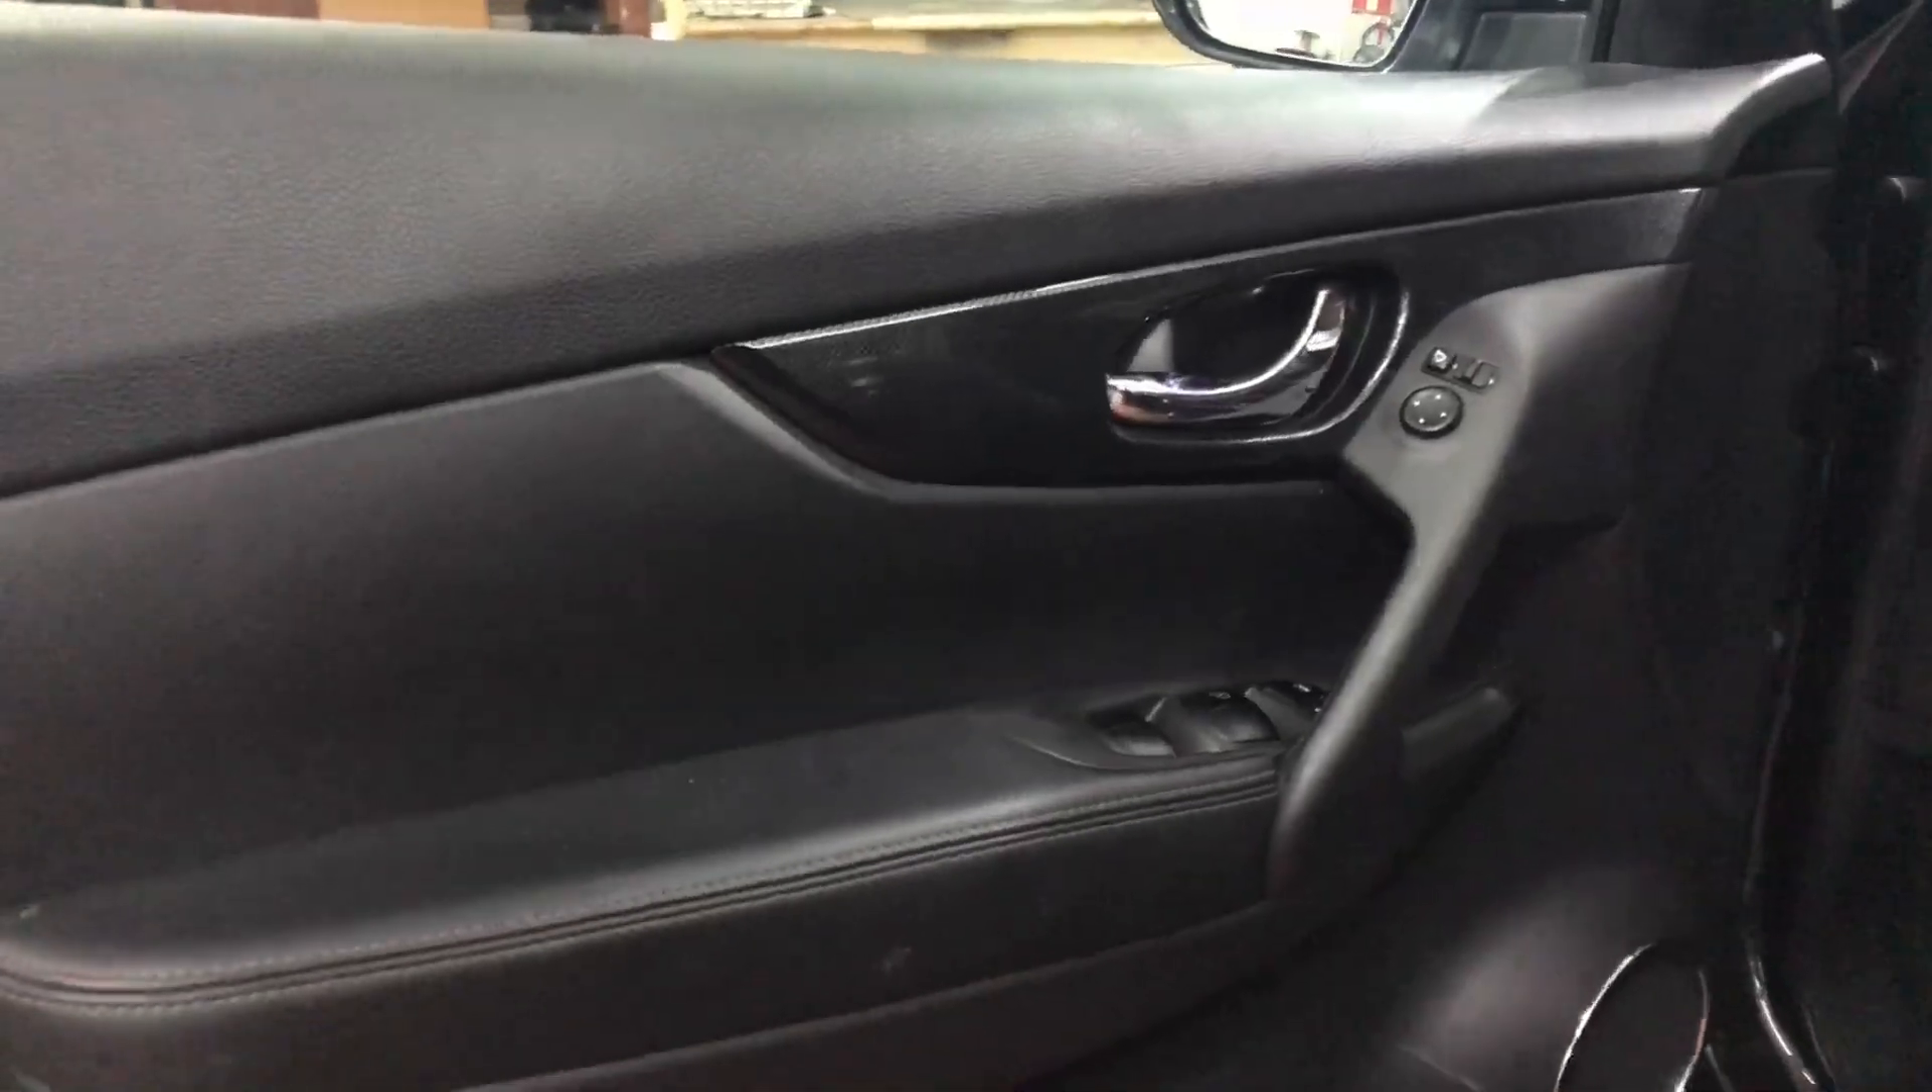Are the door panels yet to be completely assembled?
No.